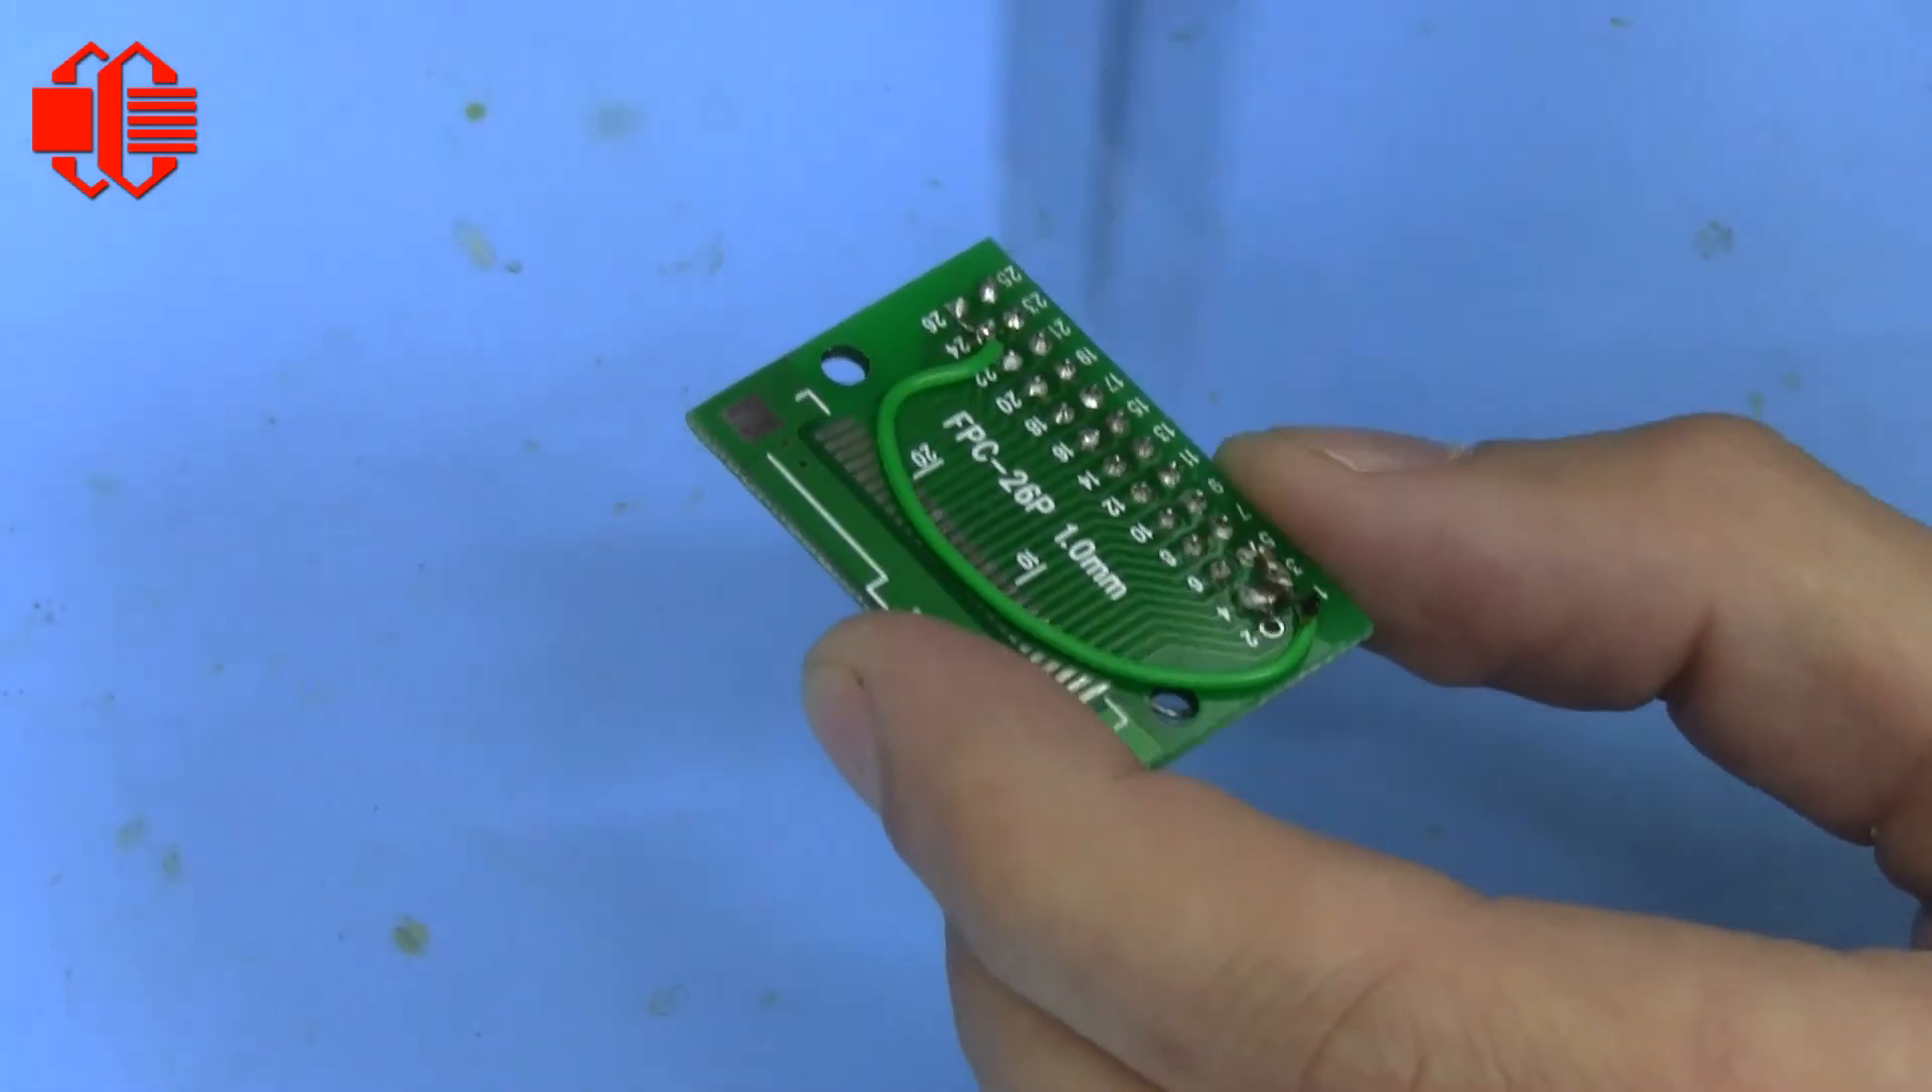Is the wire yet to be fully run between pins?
No.